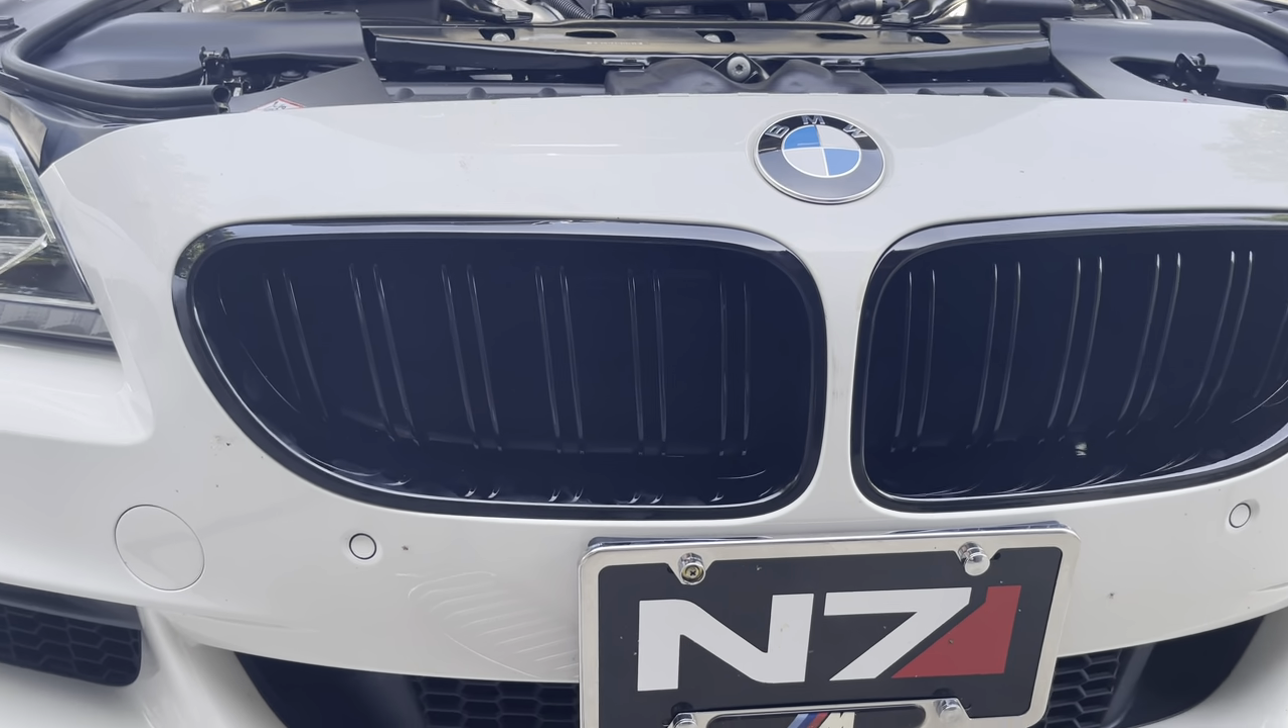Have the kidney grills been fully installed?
Yes.